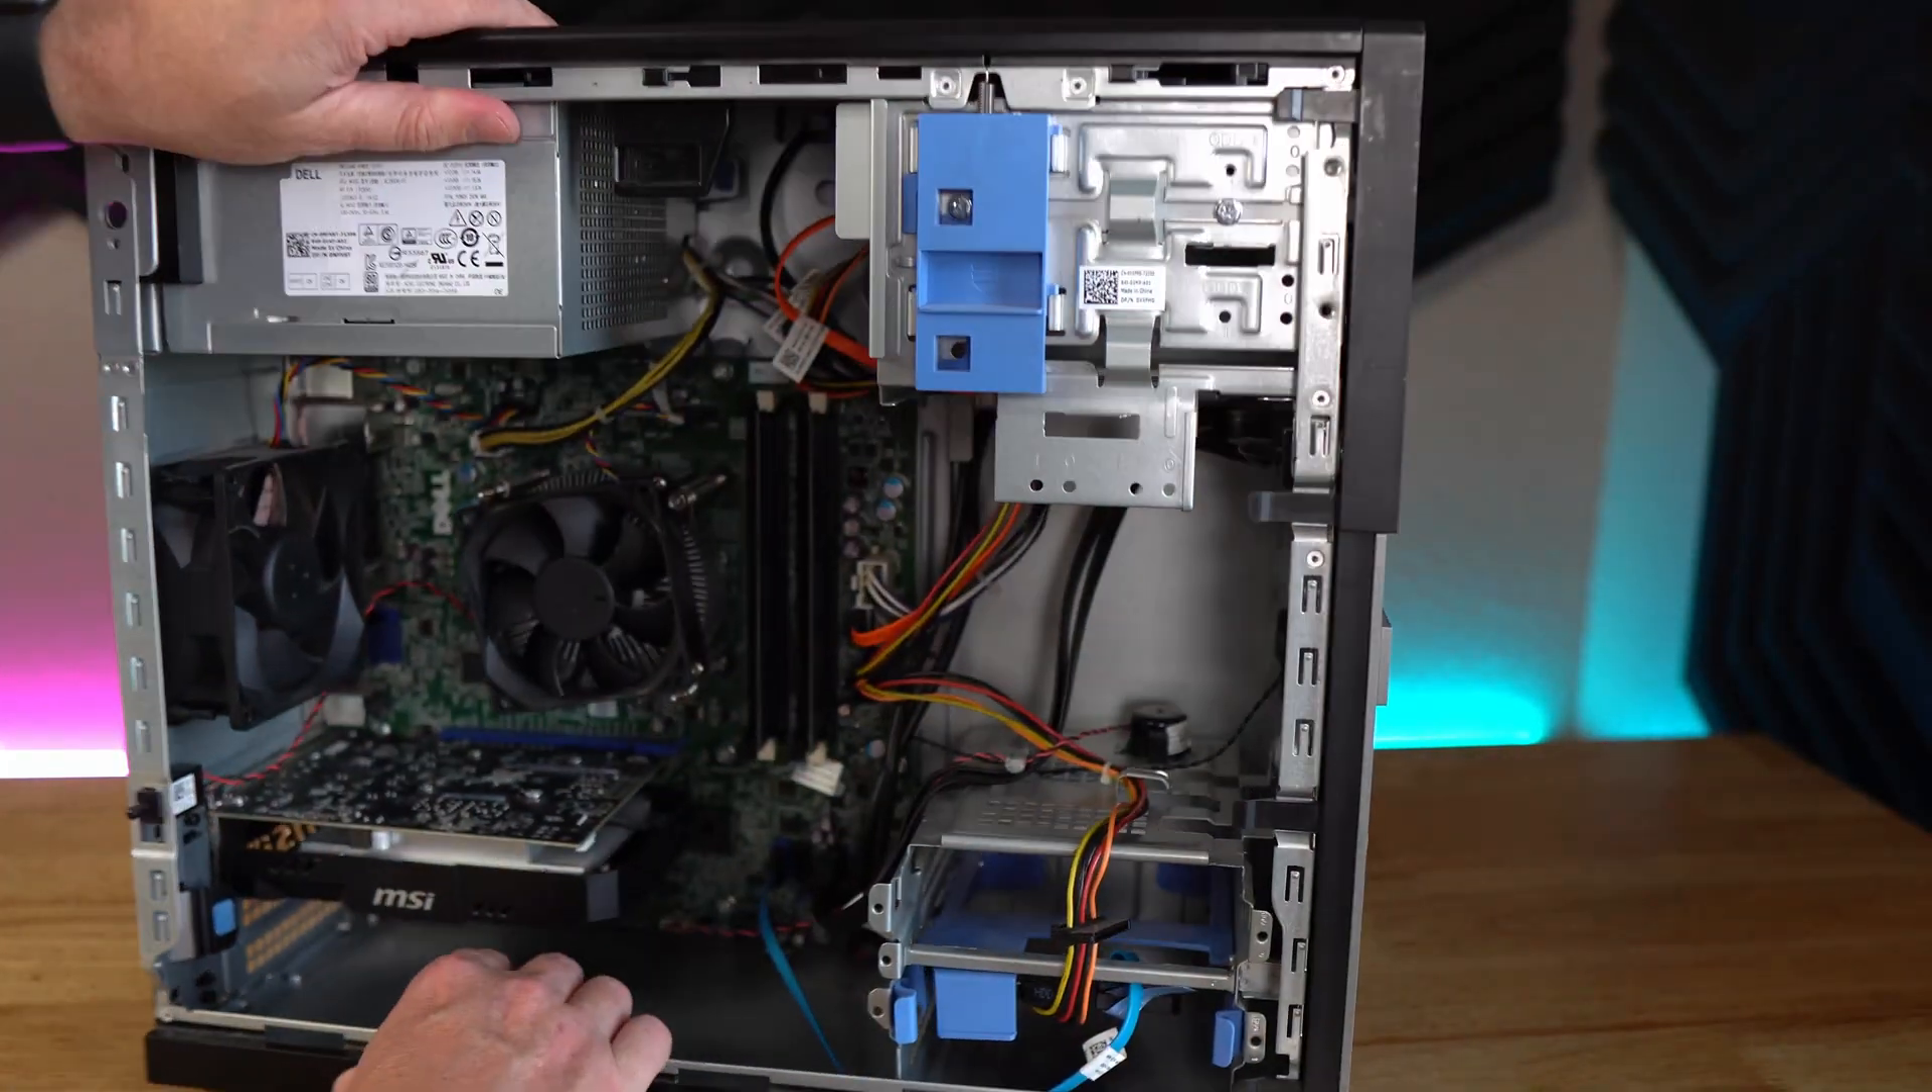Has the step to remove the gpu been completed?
No.